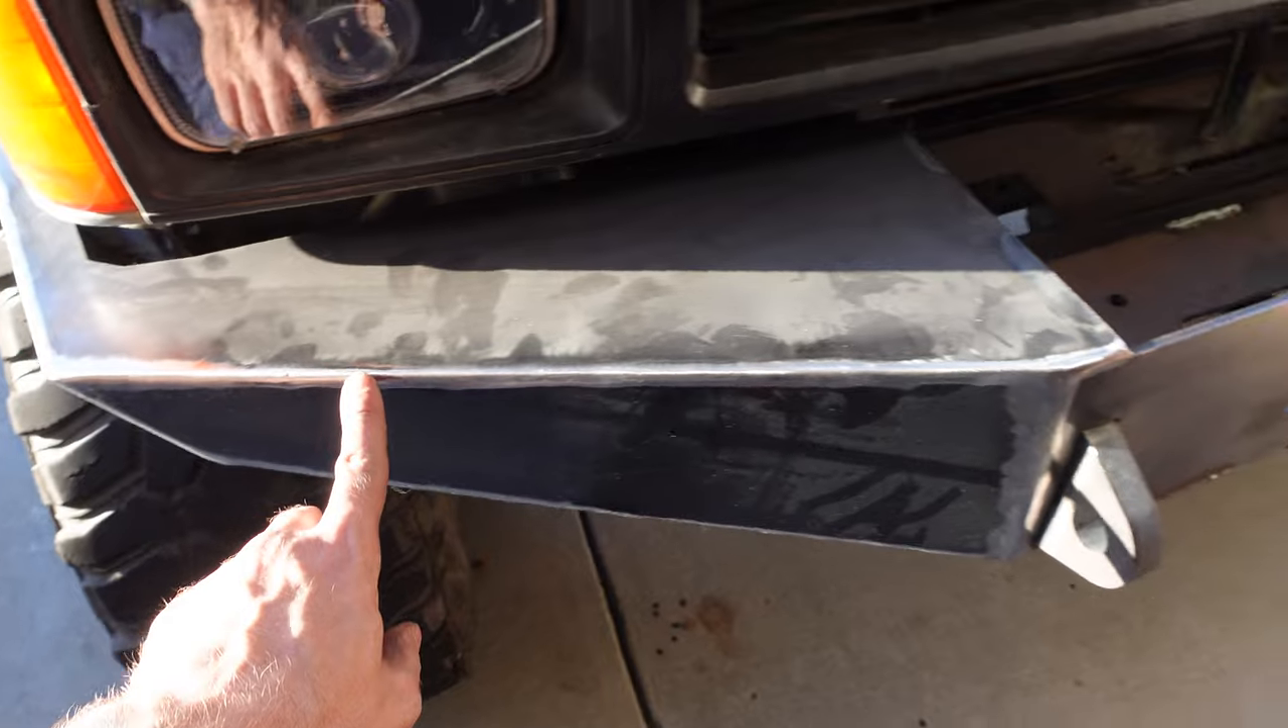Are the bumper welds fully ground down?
Yes.